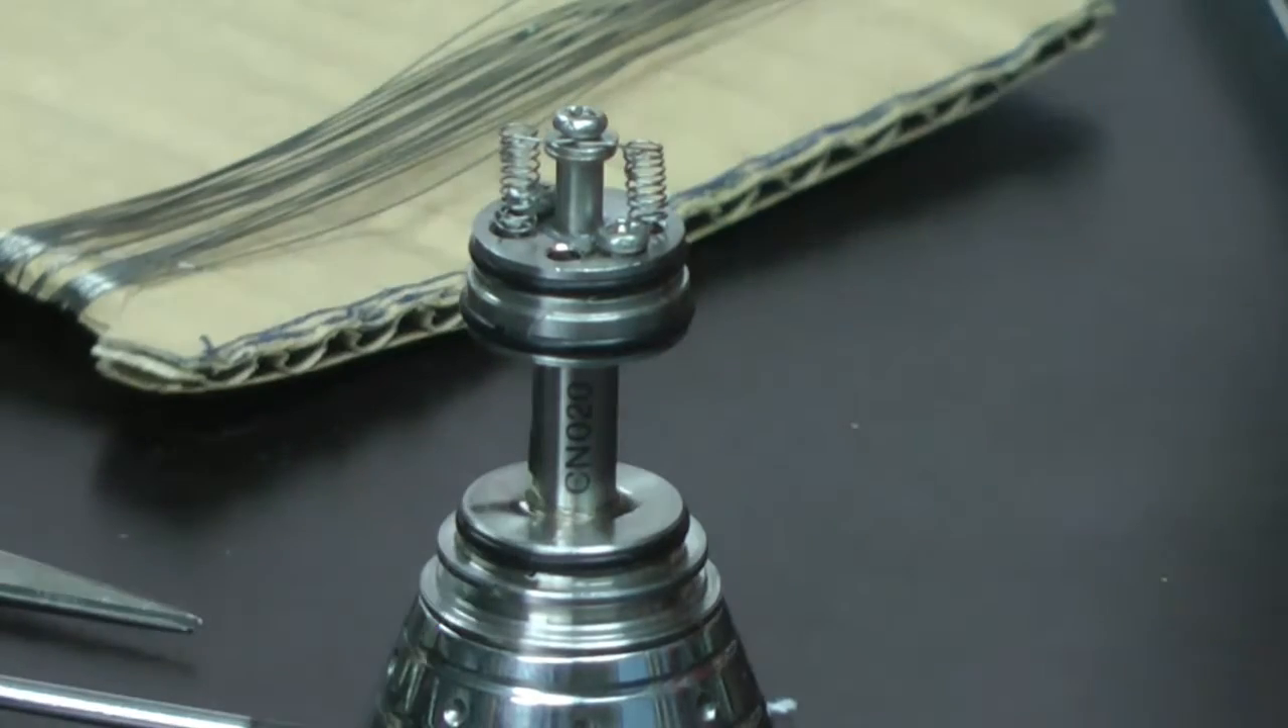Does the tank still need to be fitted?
Yes.